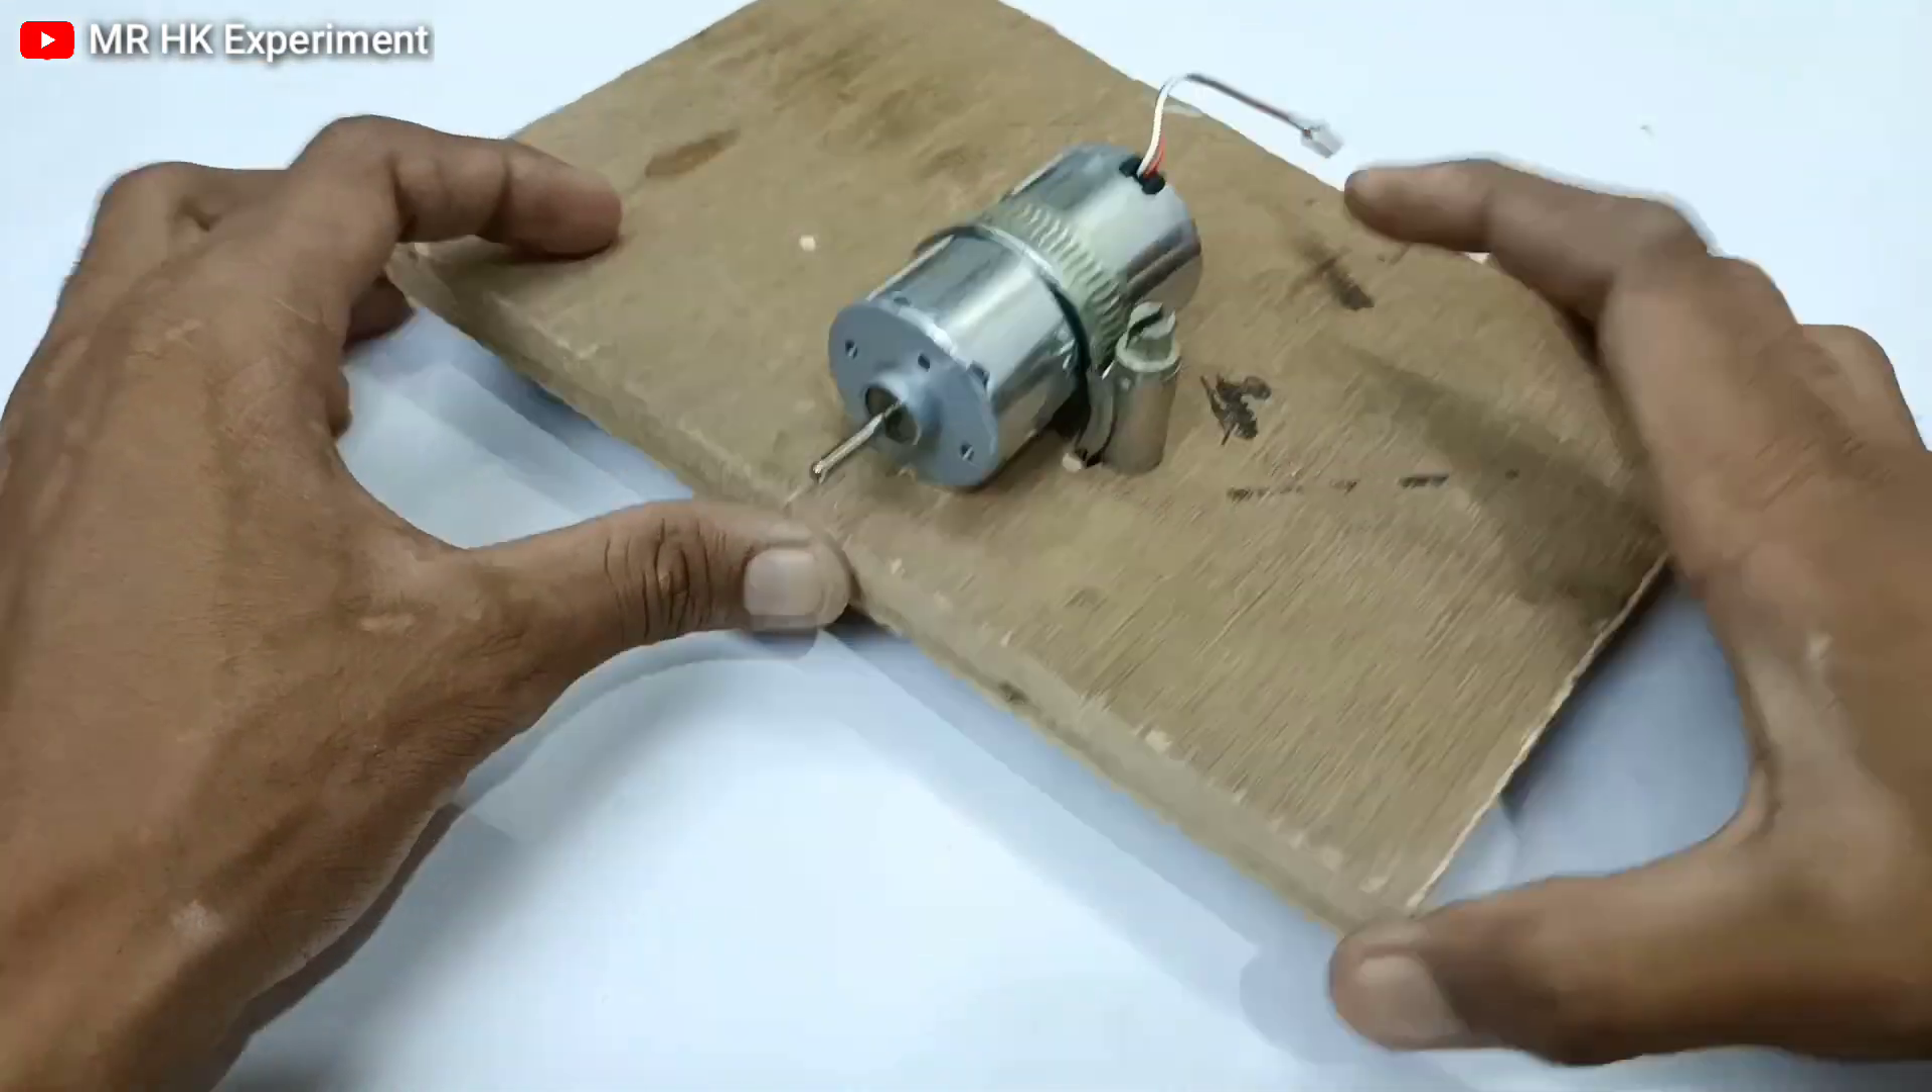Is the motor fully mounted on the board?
Yes.